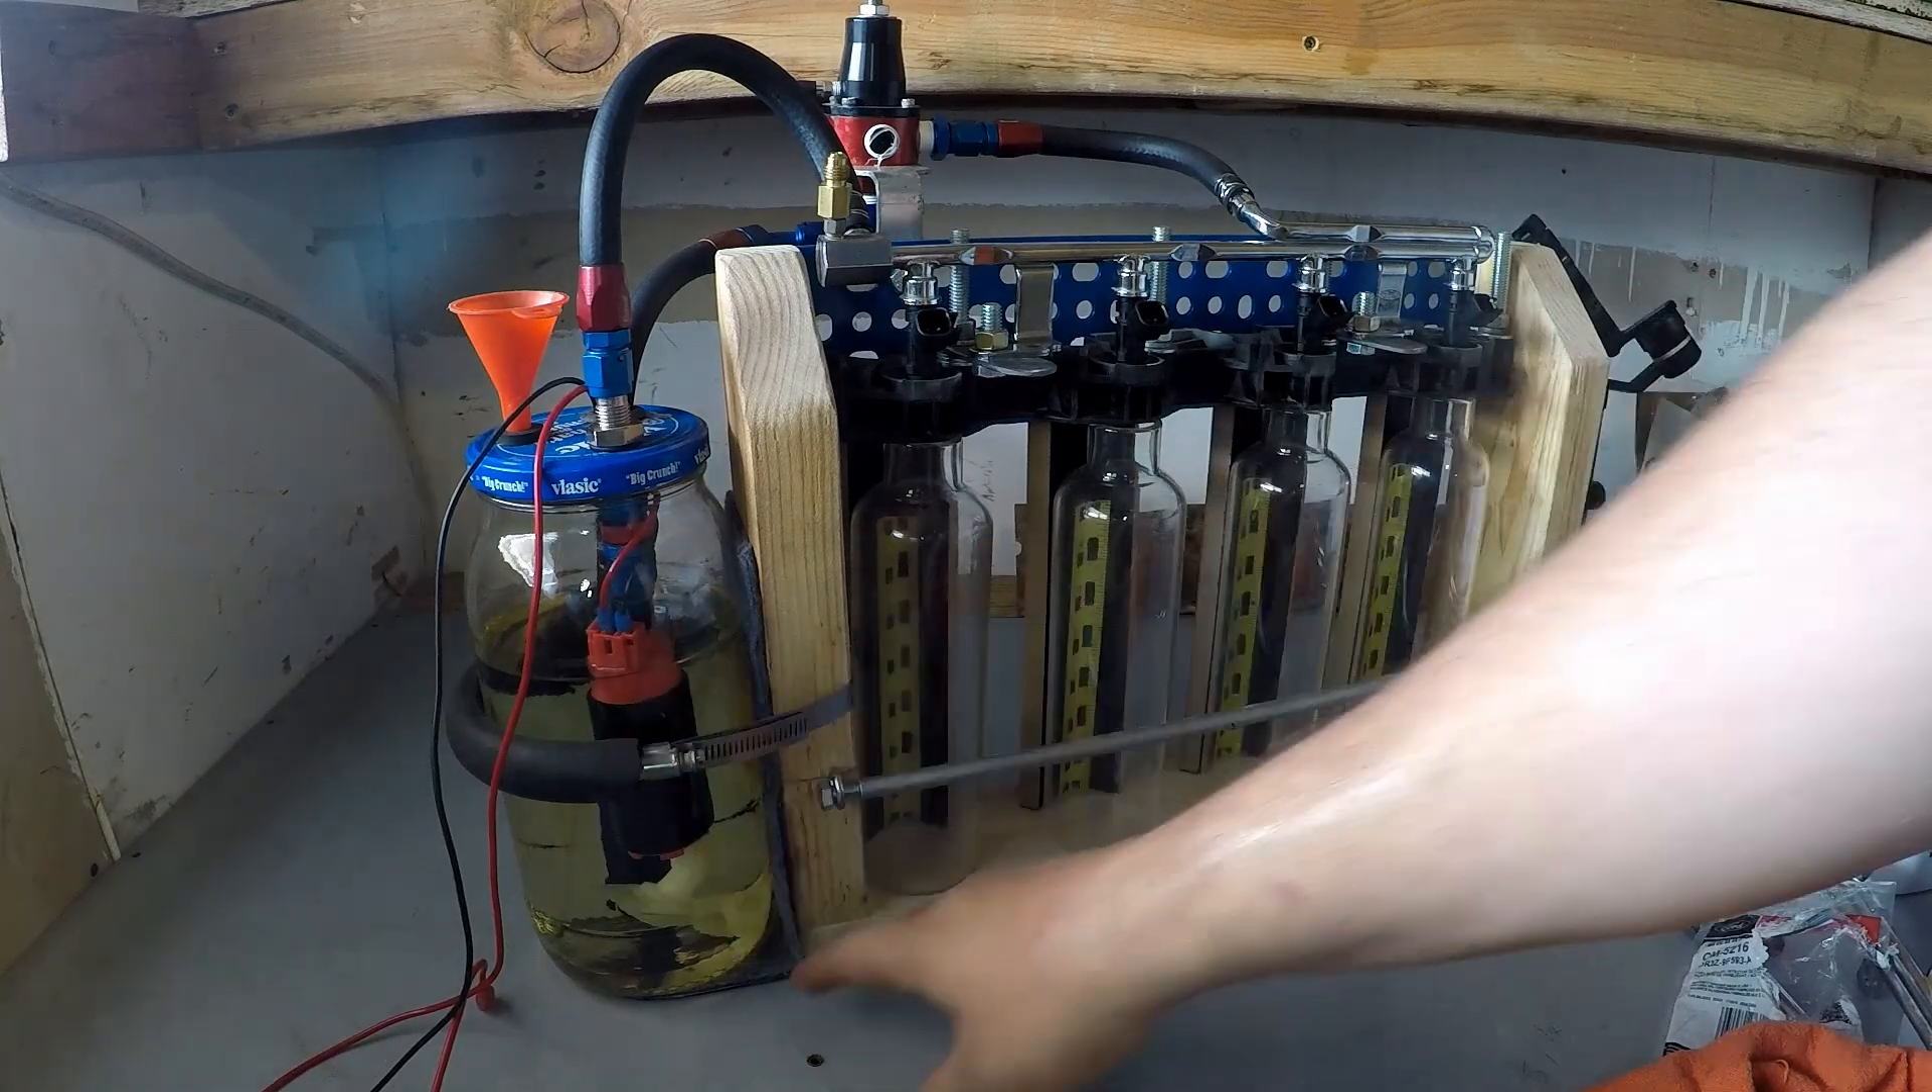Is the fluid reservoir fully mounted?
Yes.